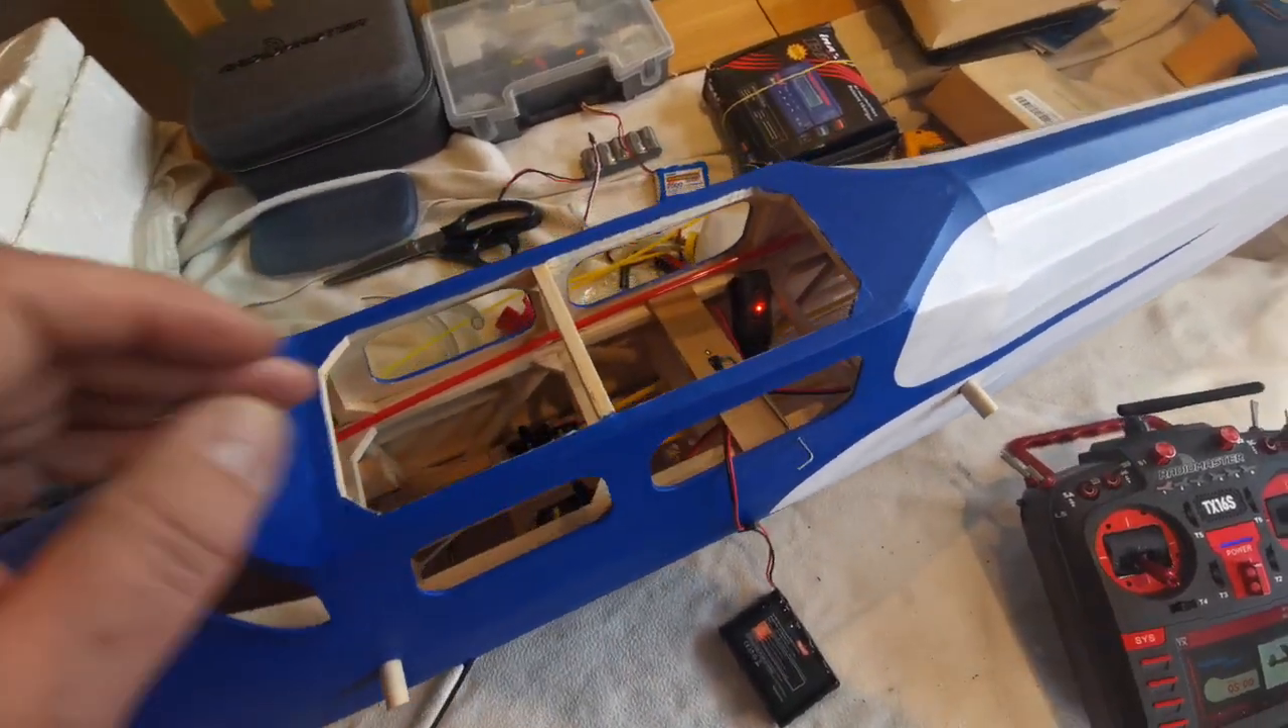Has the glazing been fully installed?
No.